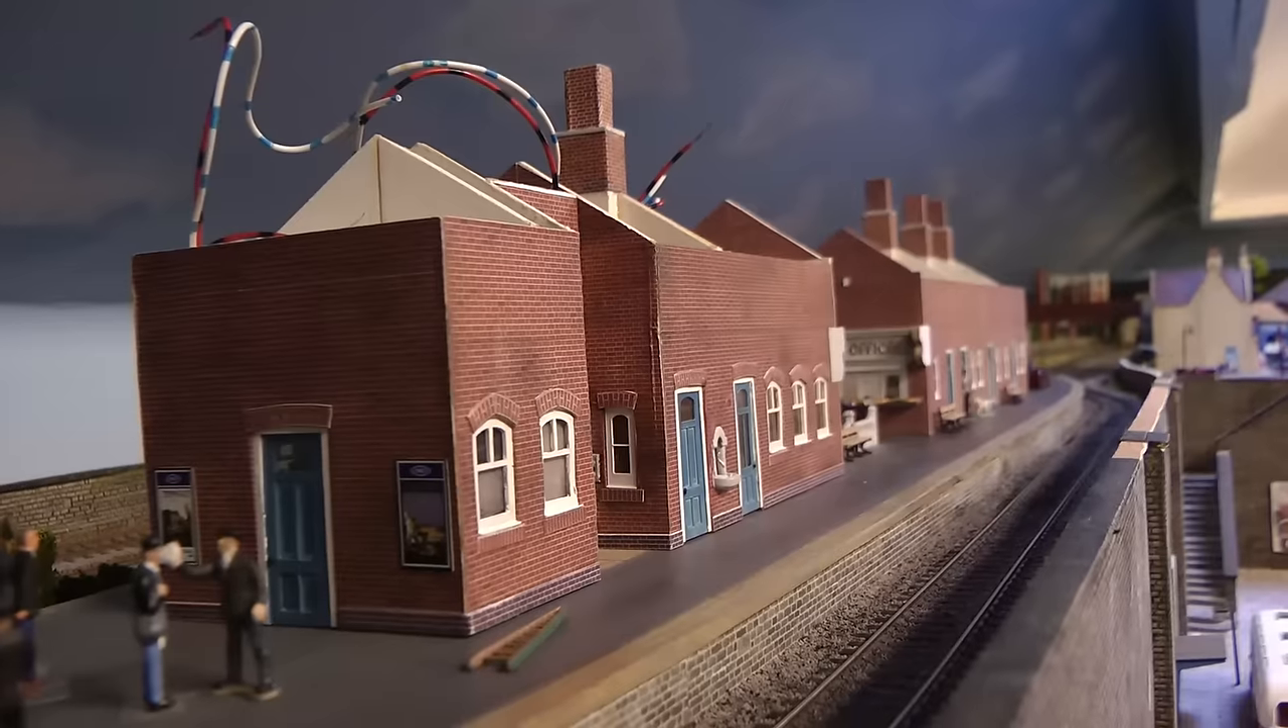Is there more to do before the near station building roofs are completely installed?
Yes.